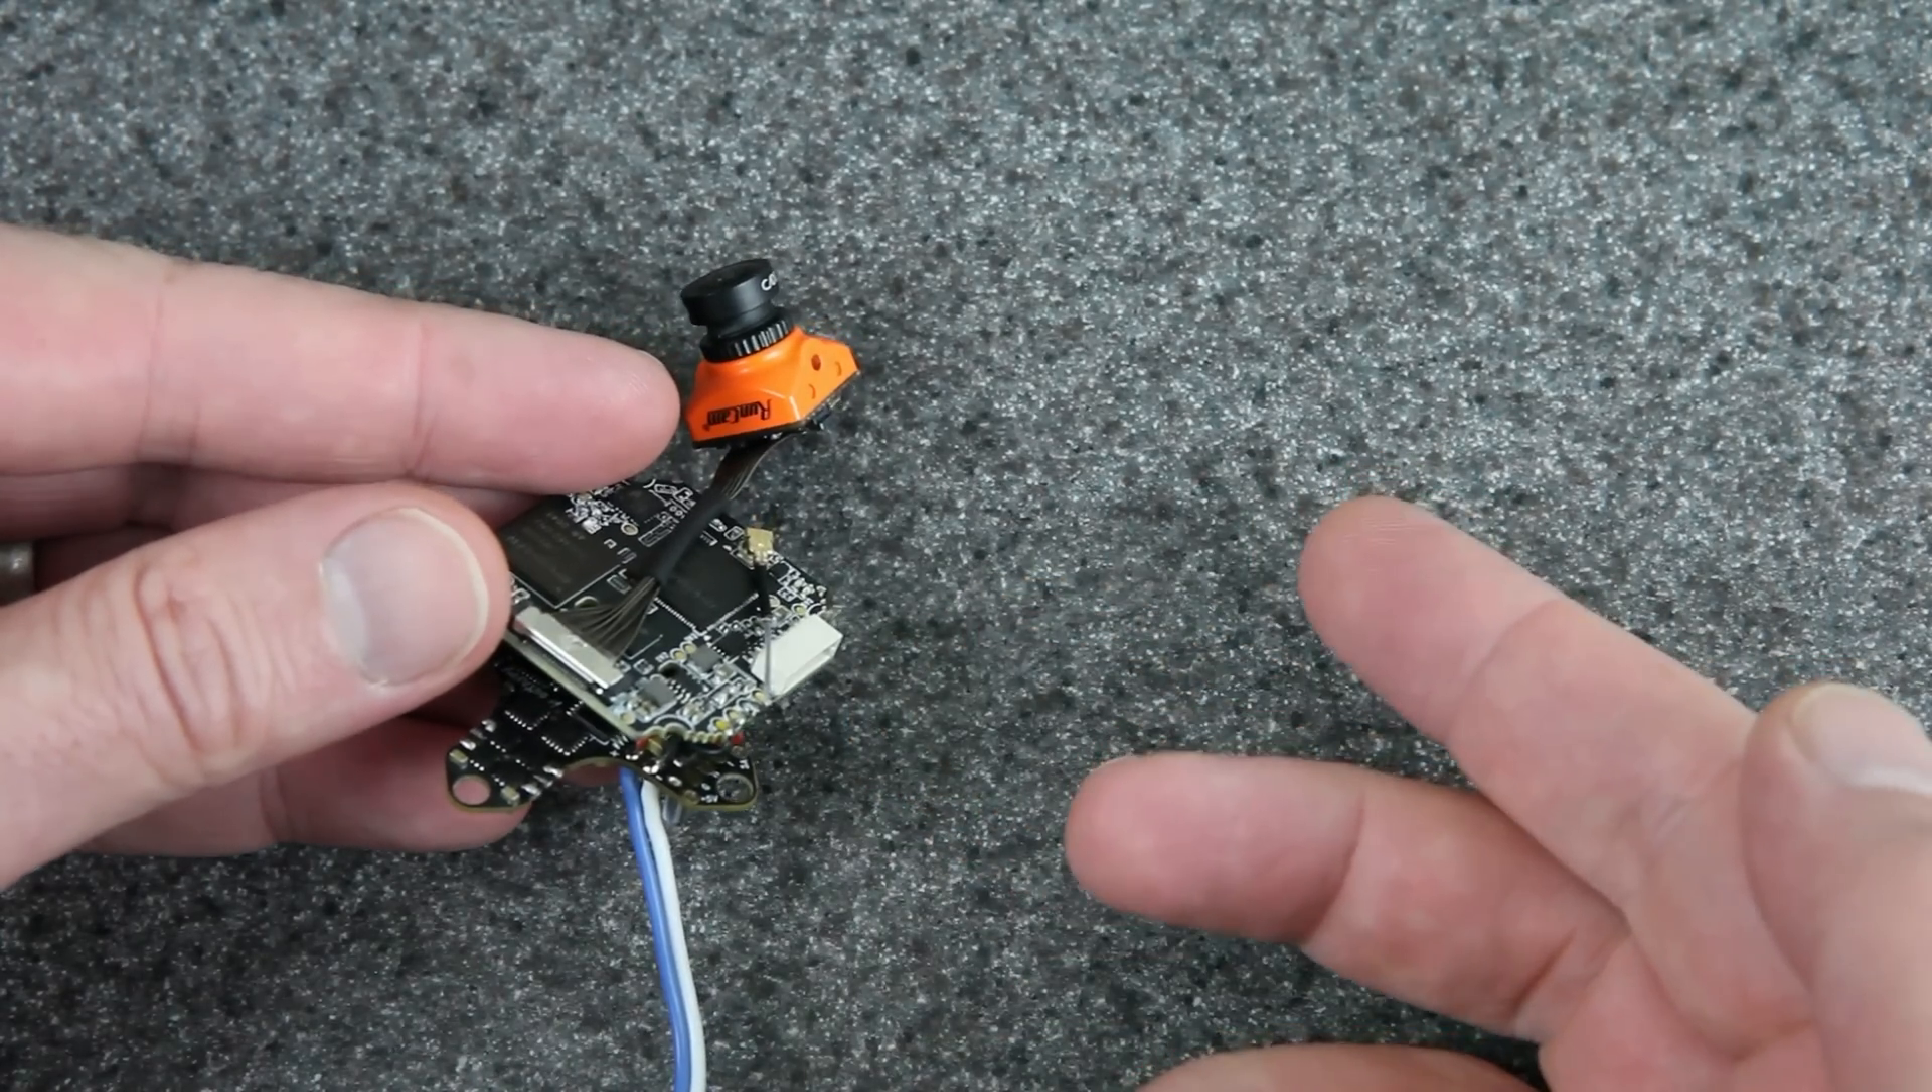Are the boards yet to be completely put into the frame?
Yes.